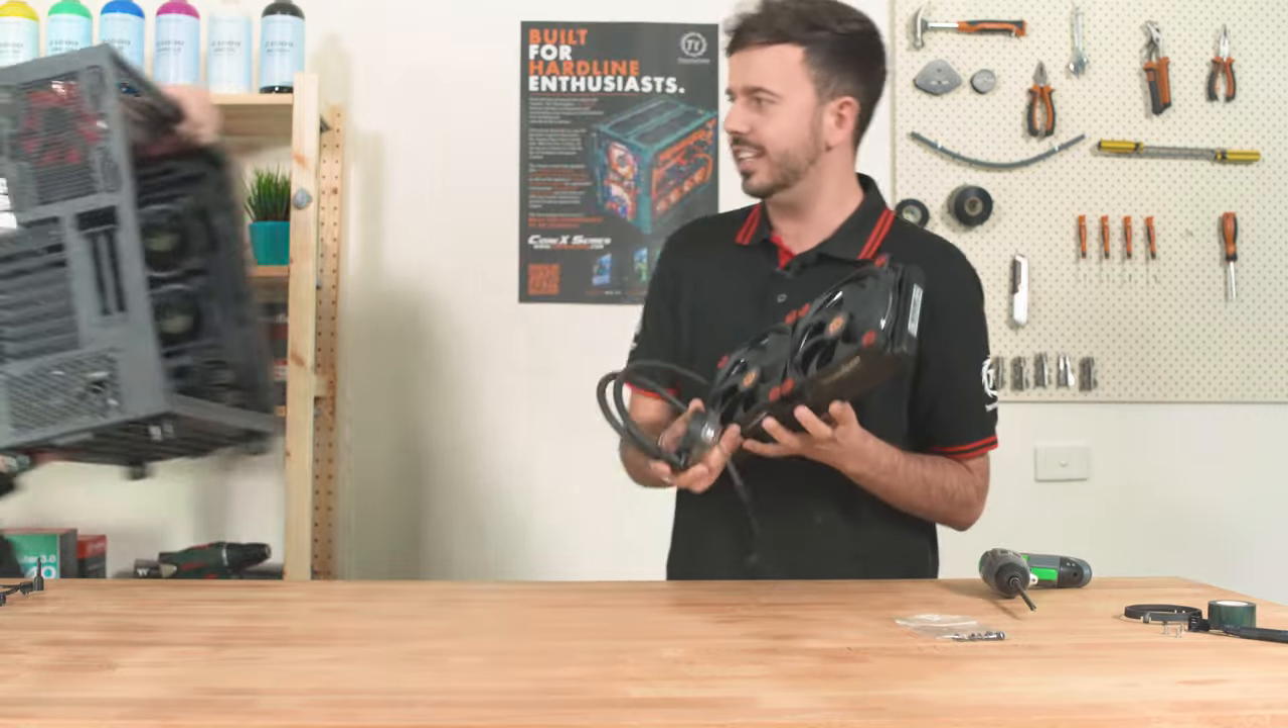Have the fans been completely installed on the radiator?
Yes.